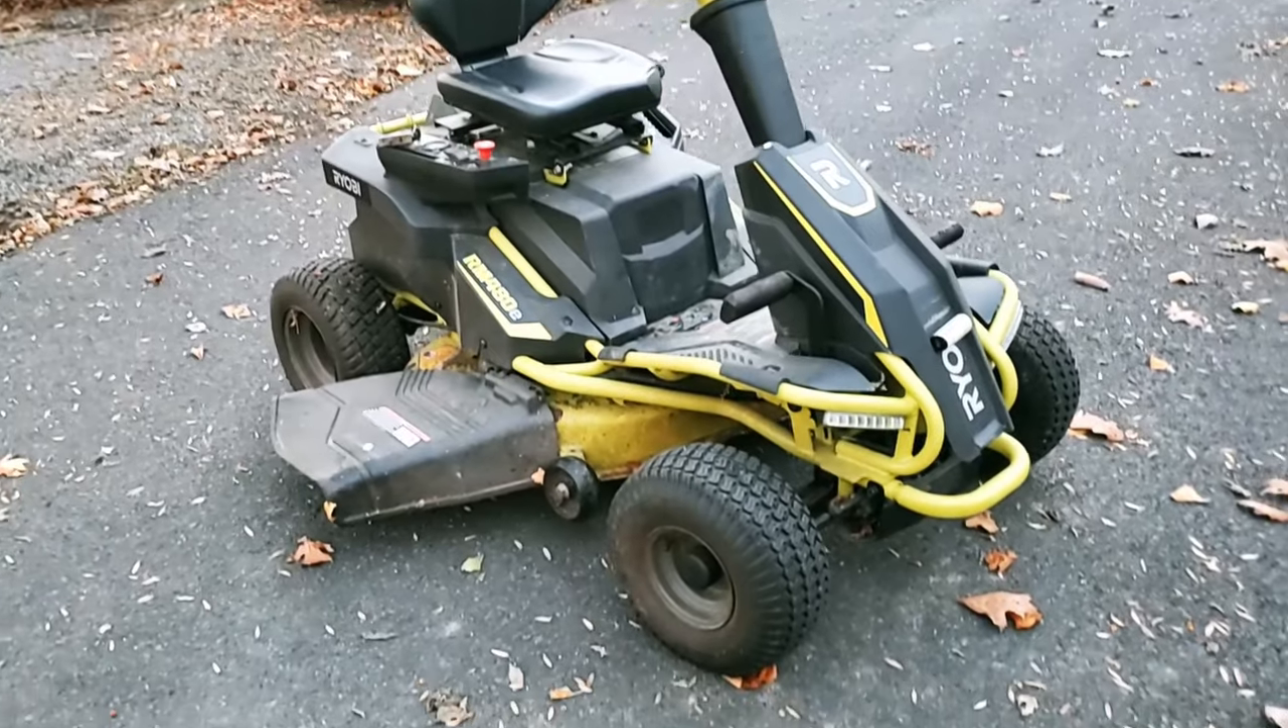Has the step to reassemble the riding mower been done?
Yes.